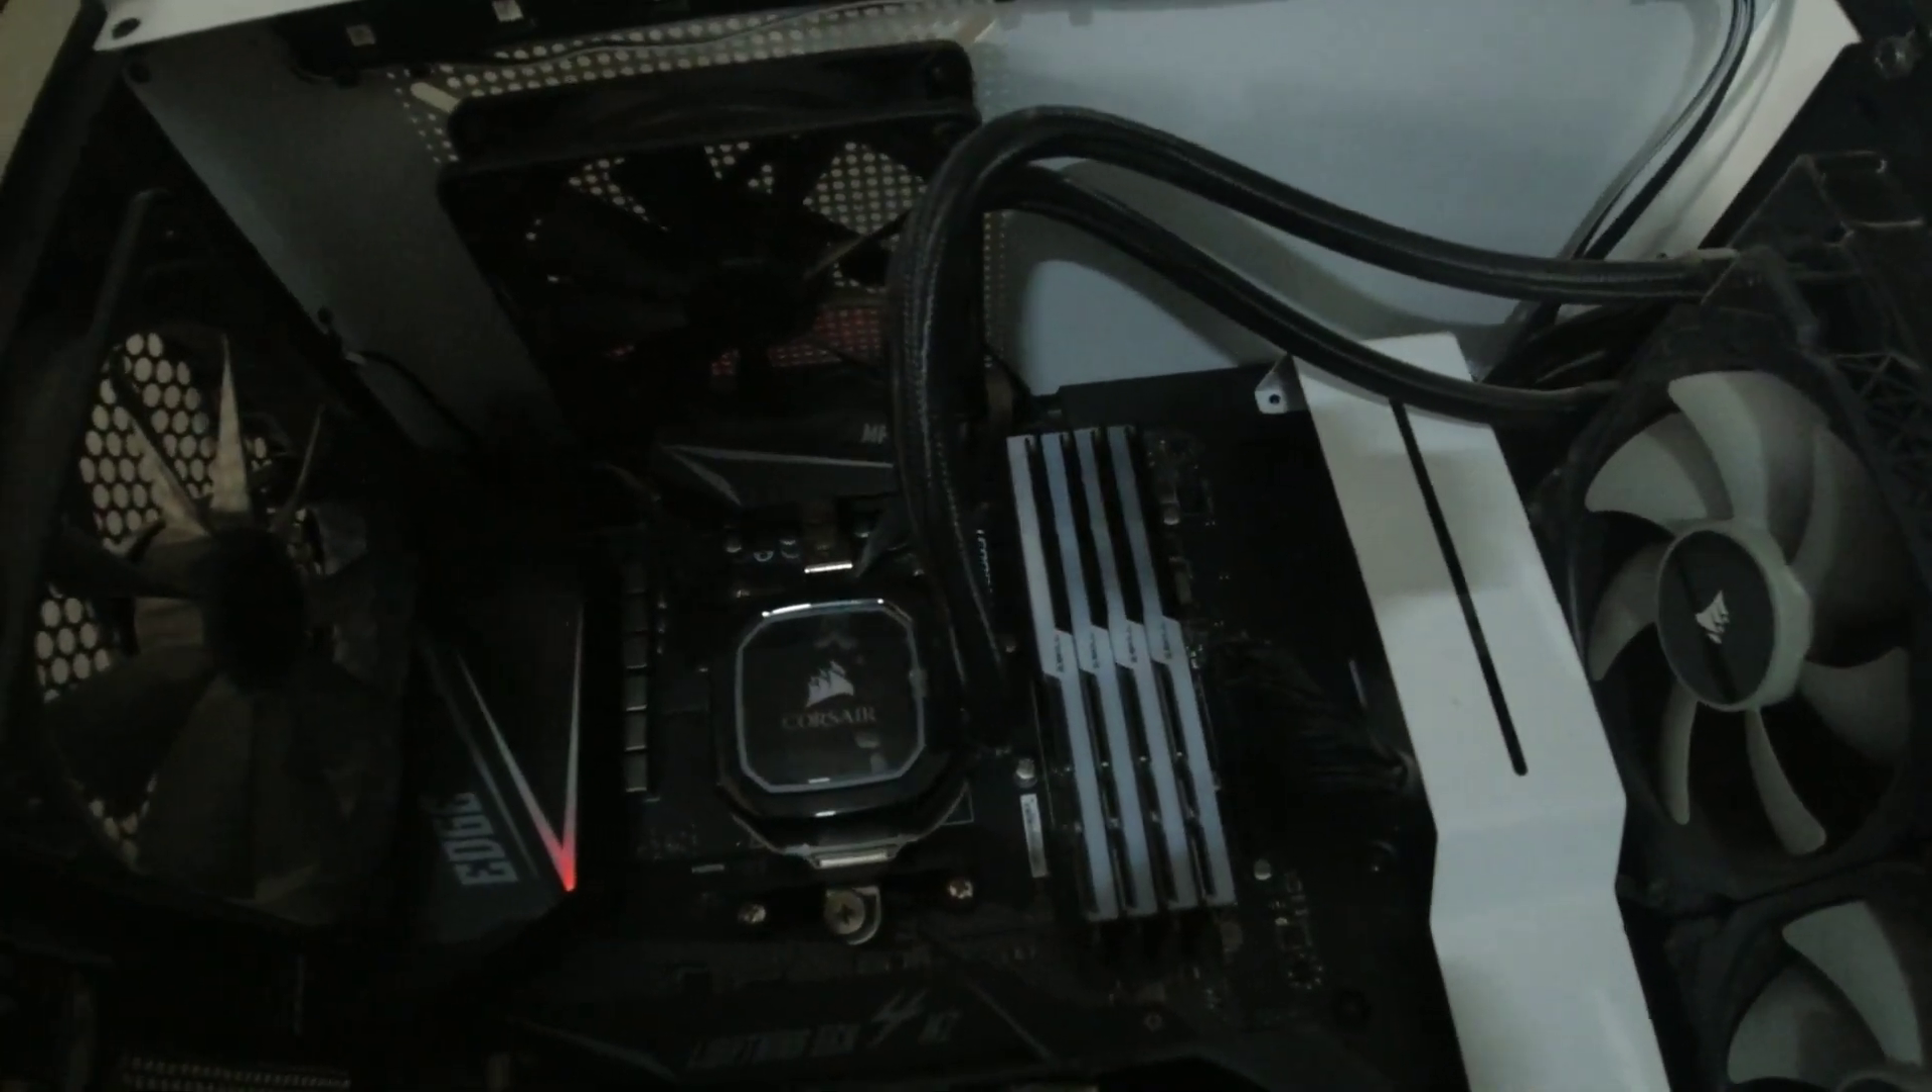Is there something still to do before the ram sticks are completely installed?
No.